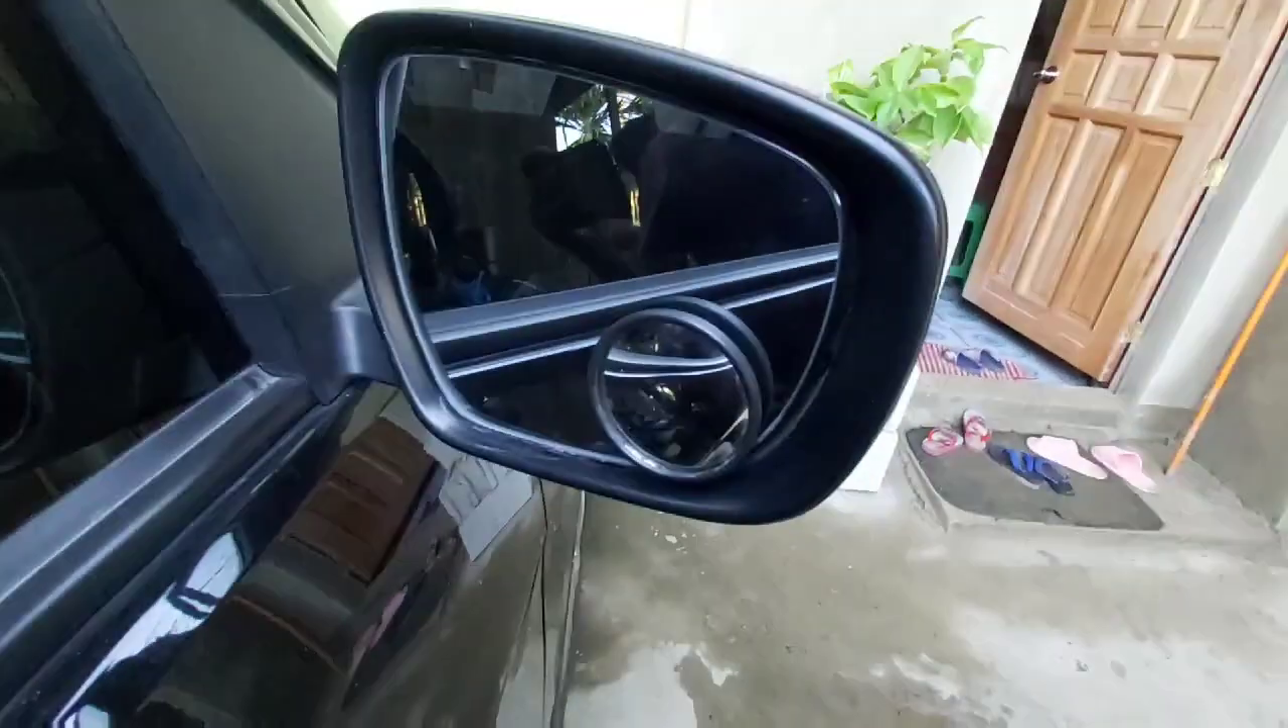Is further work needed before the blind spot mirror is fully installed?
No.